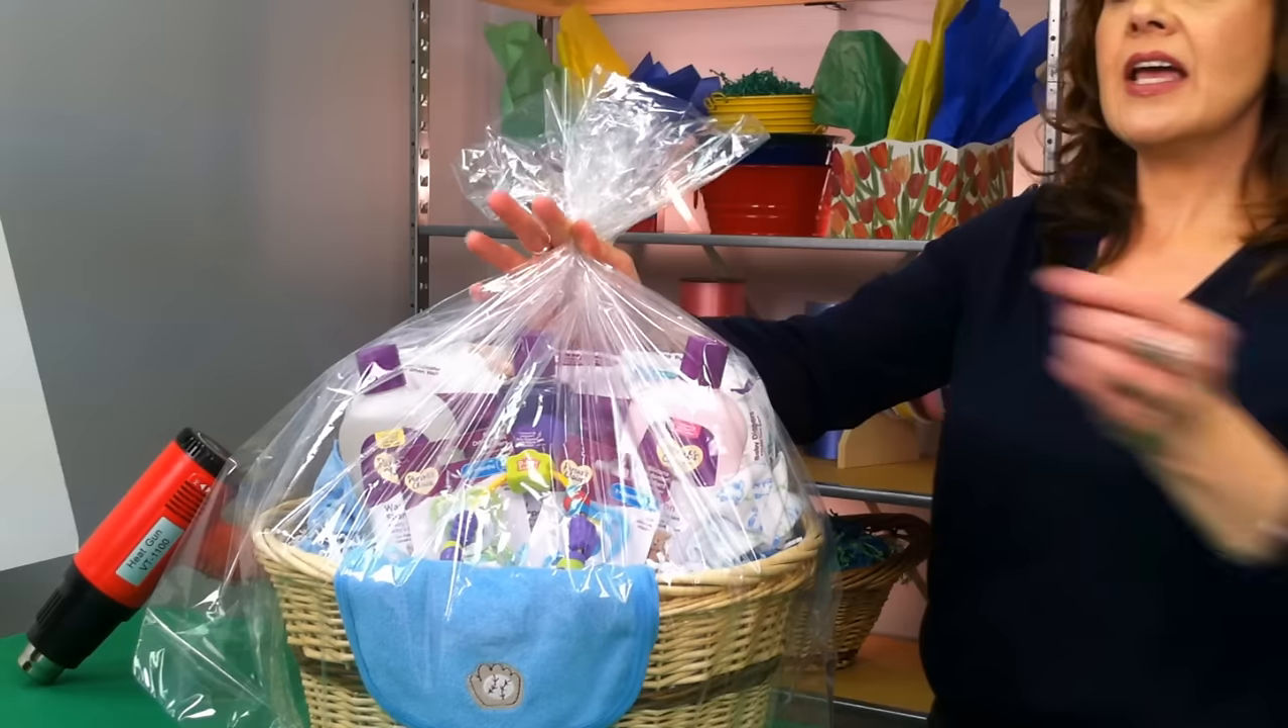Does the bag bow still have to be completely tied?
Yes.